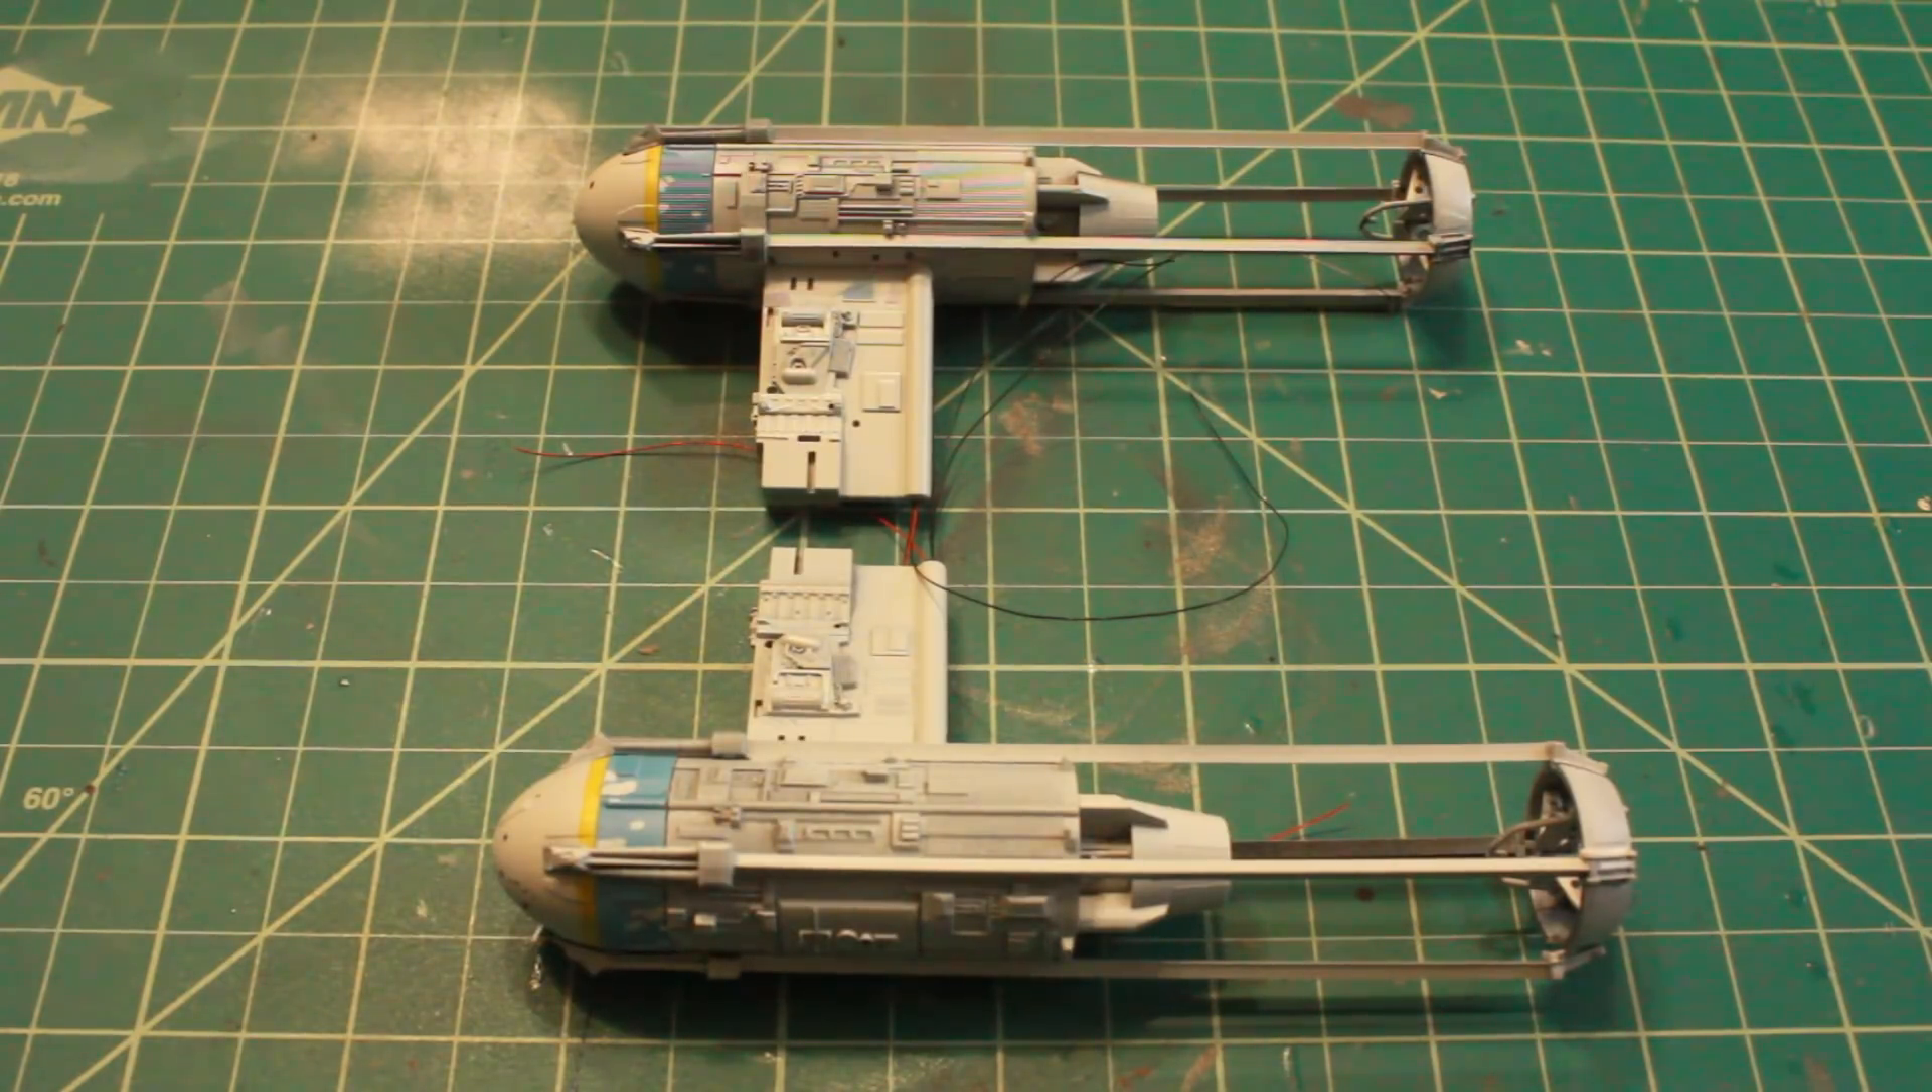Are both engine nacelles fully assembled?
Yes.